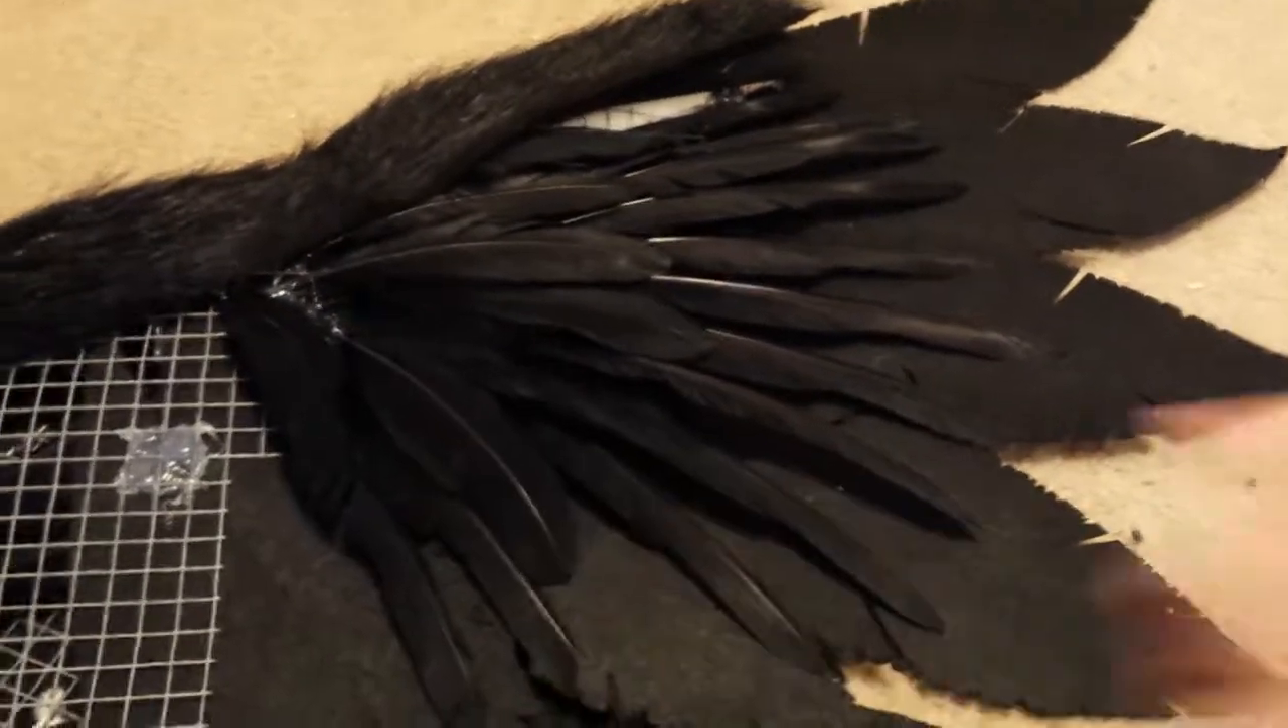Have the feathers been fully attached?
No.